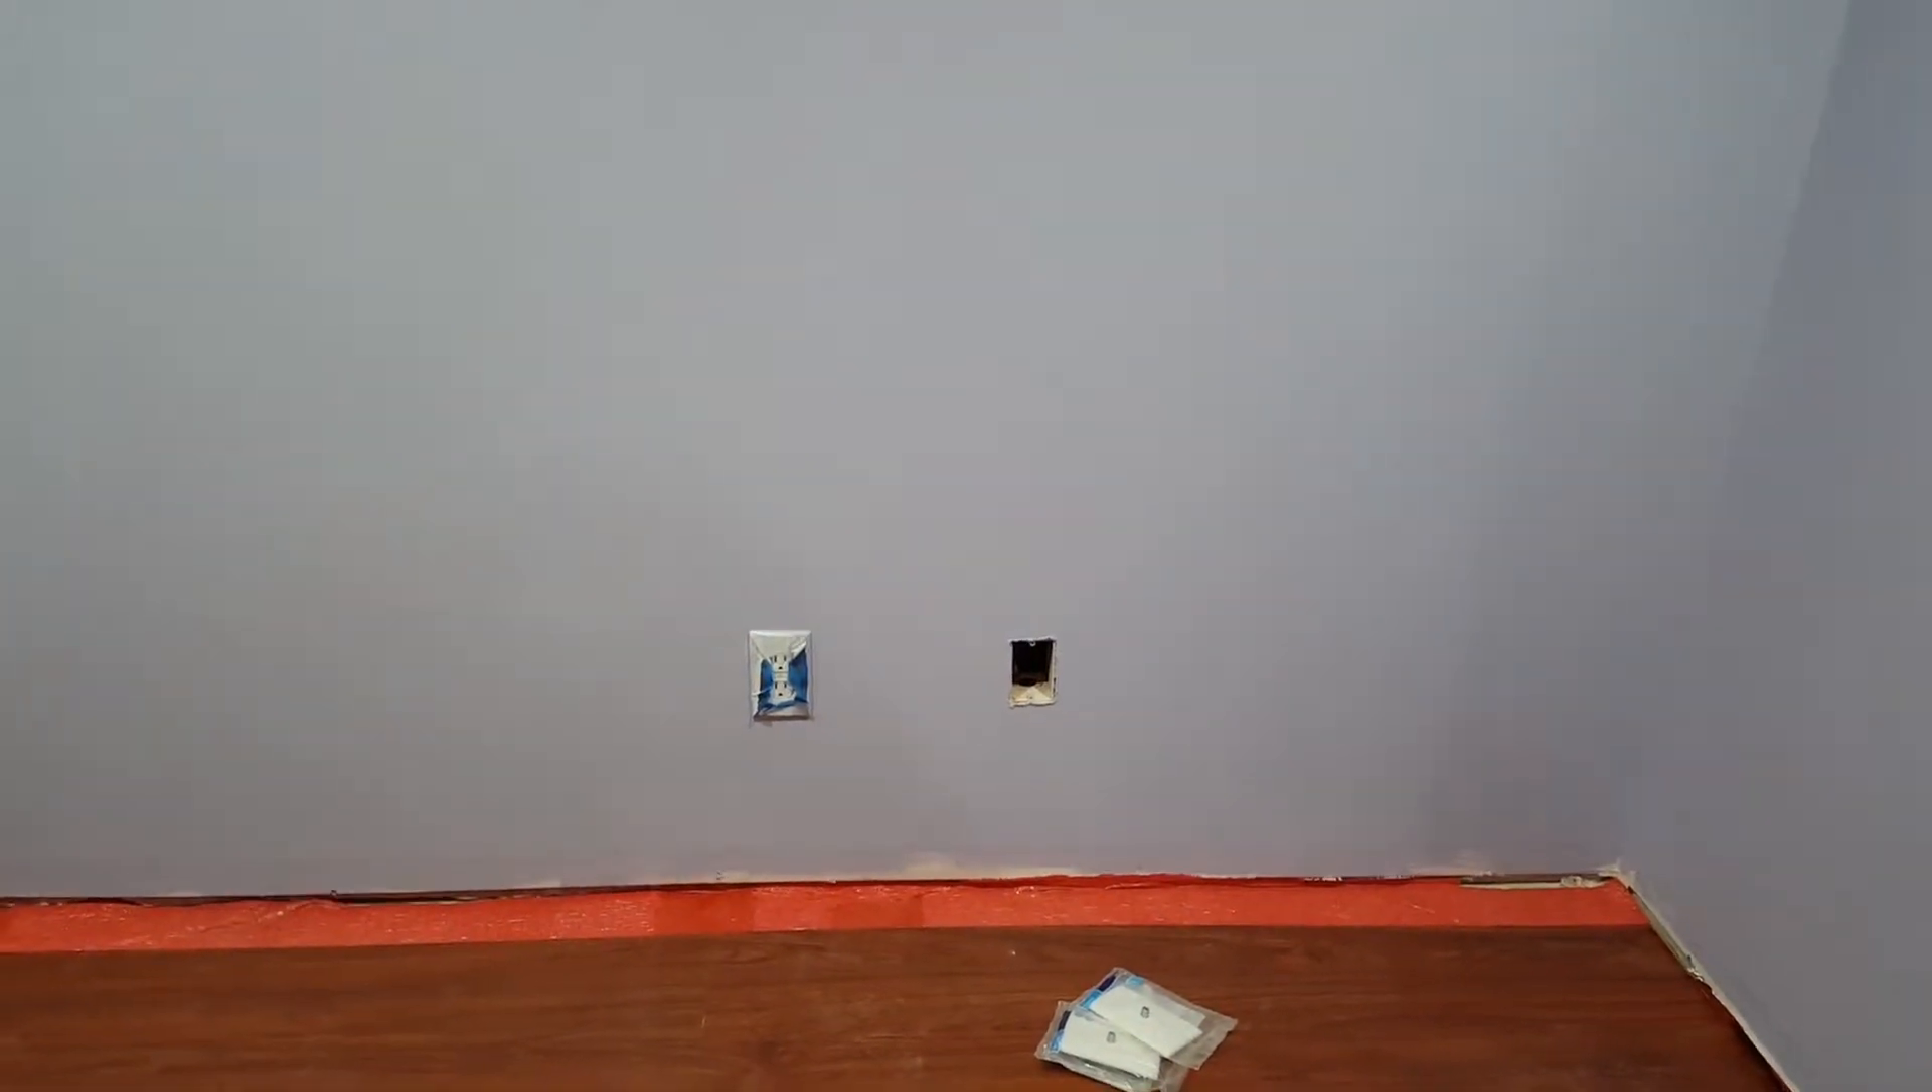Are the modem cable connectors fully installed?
No.